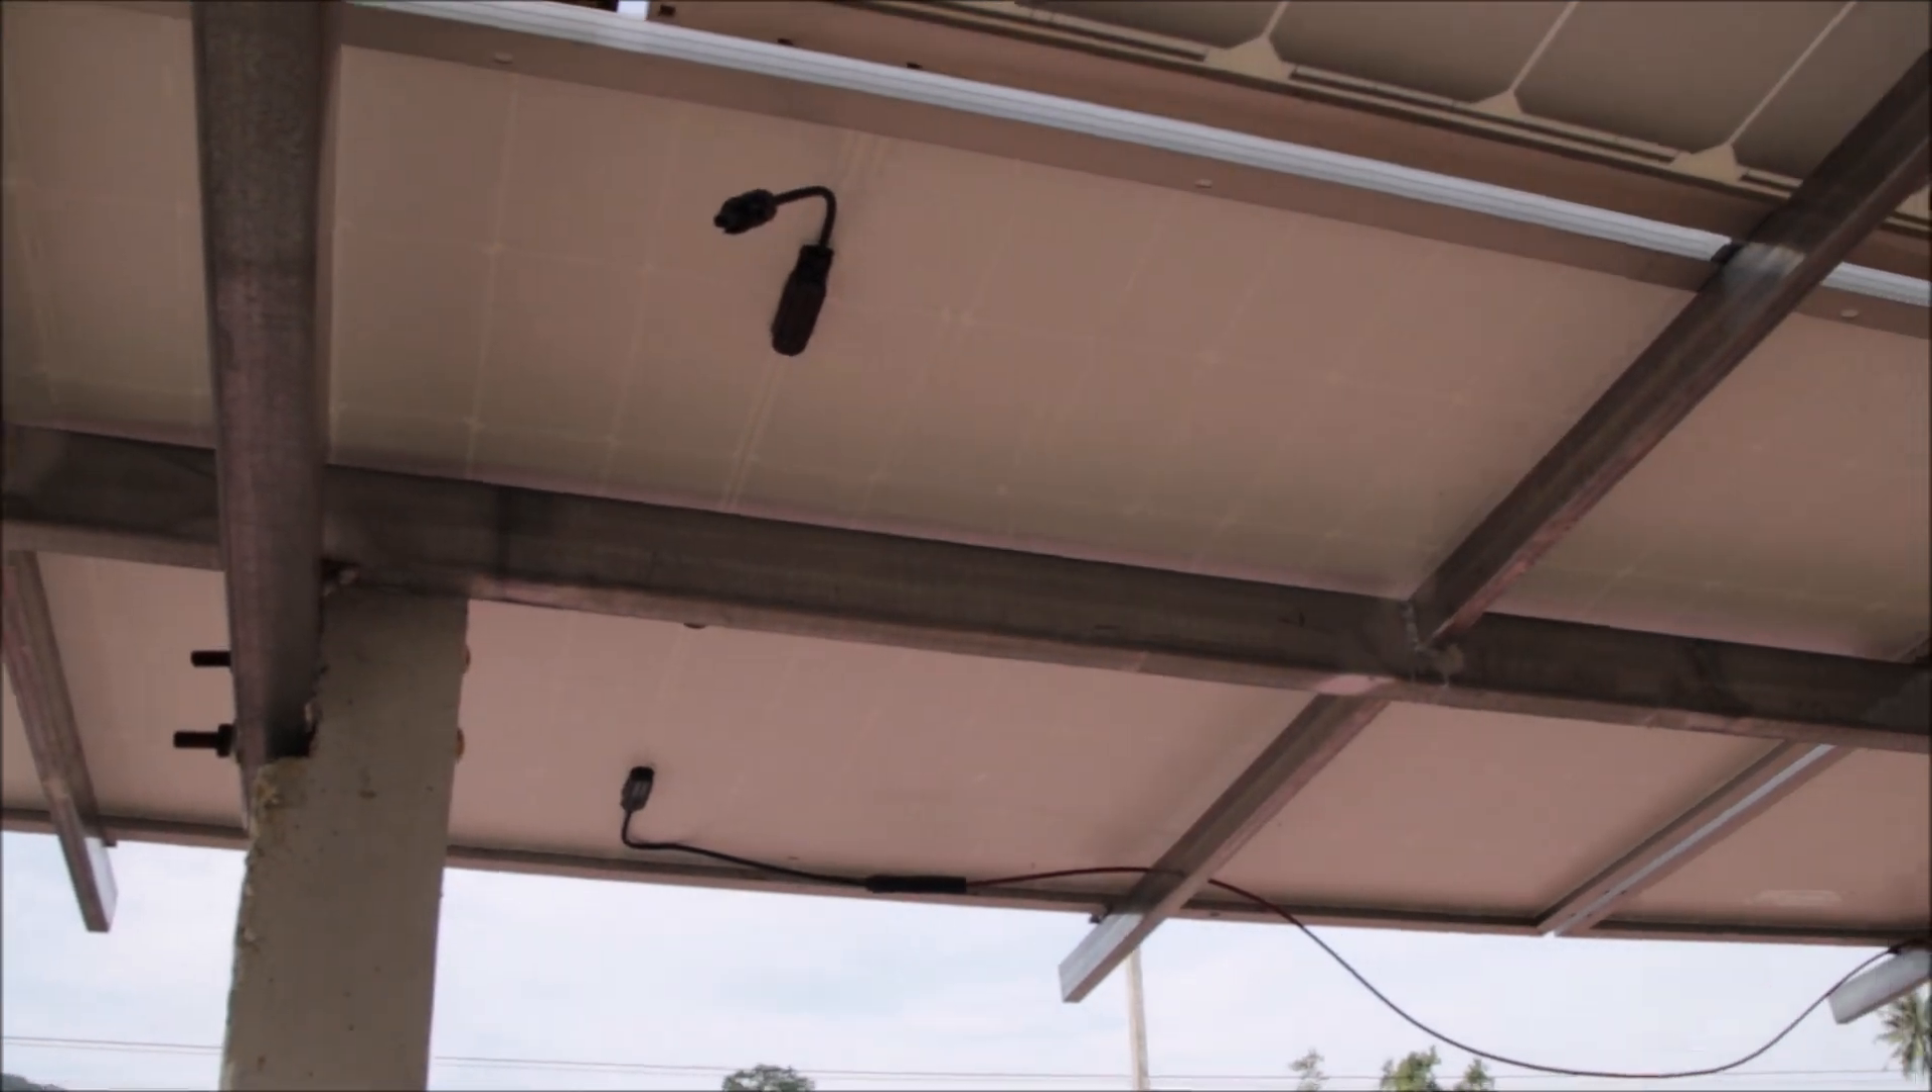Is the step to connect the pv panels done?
No.